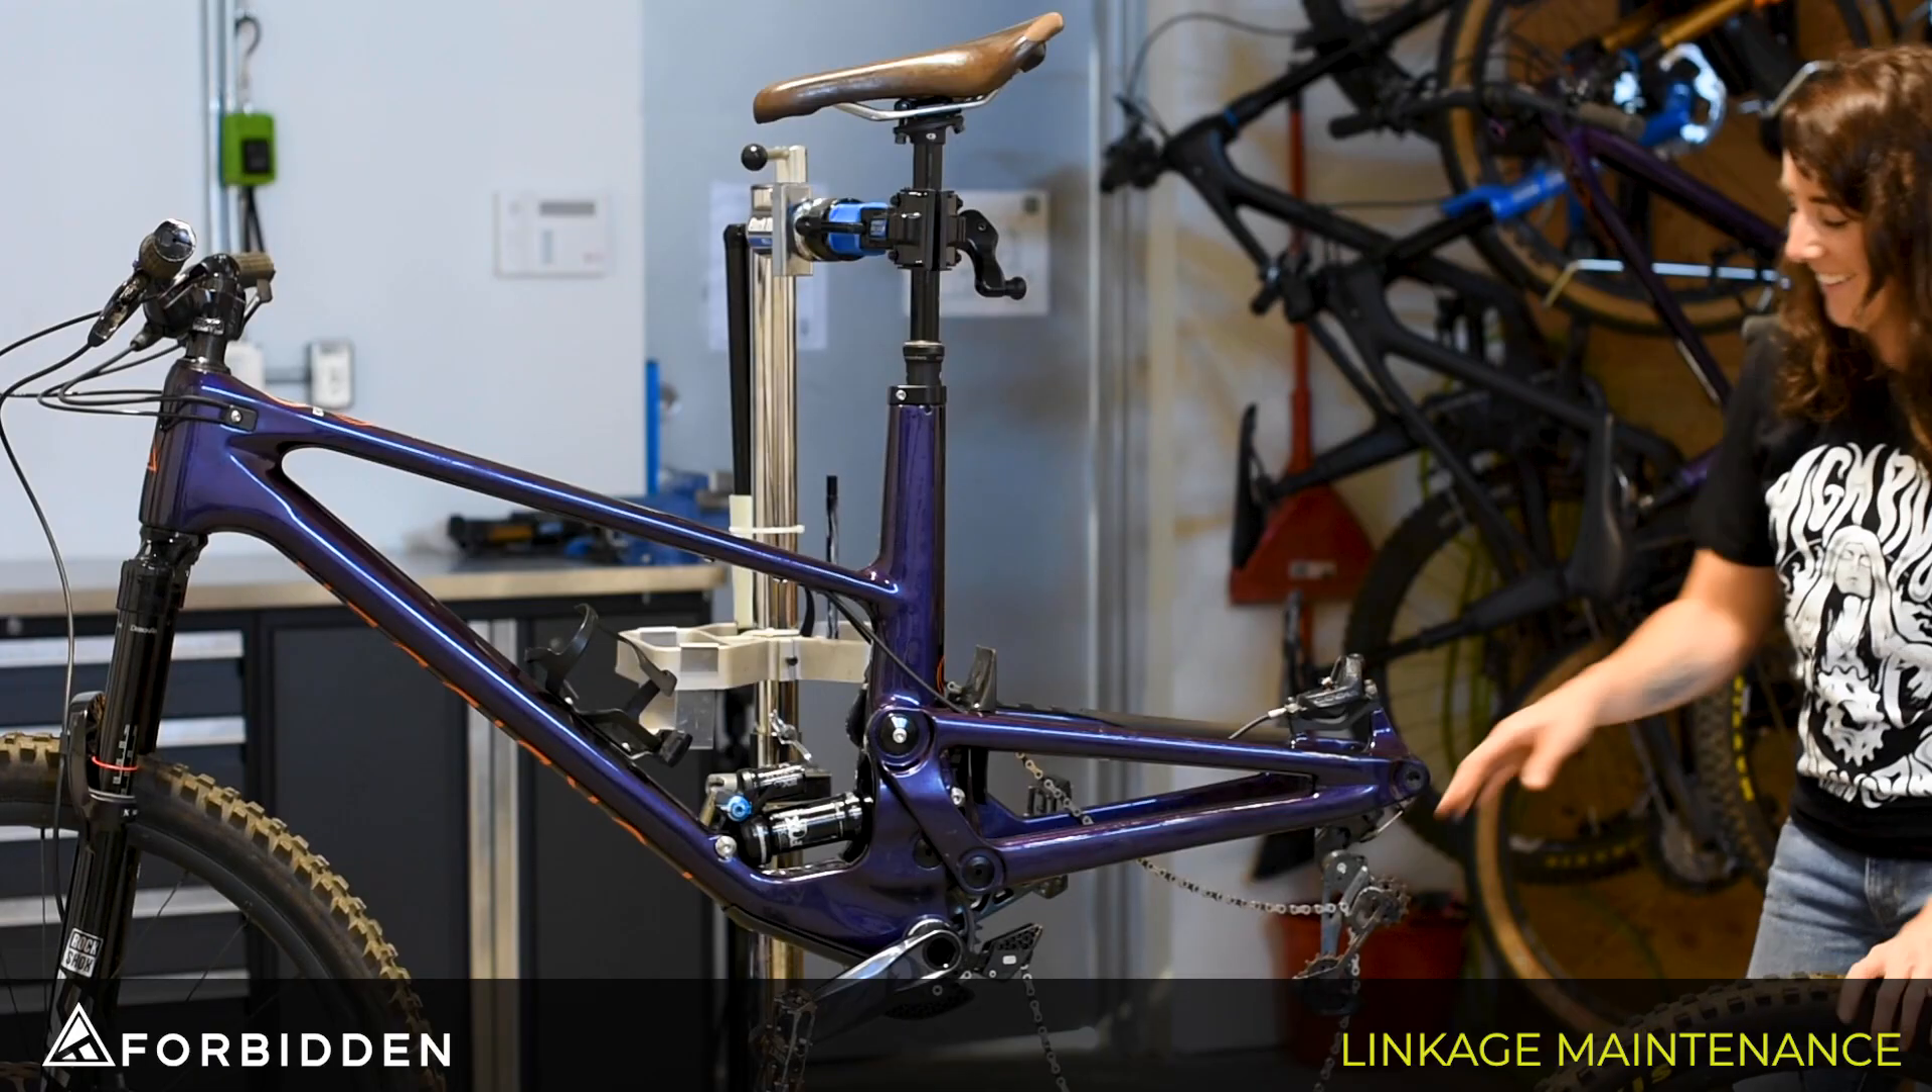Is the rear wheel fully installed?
No.